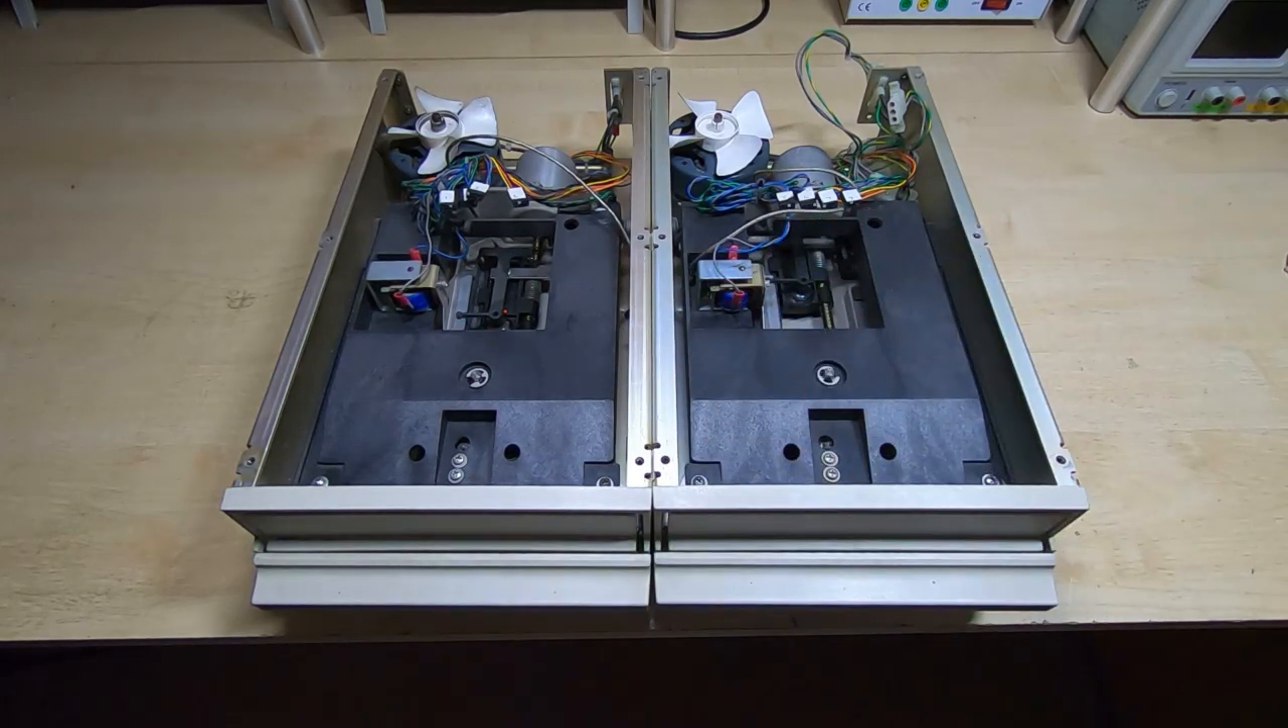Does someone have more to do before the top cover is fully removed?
No.